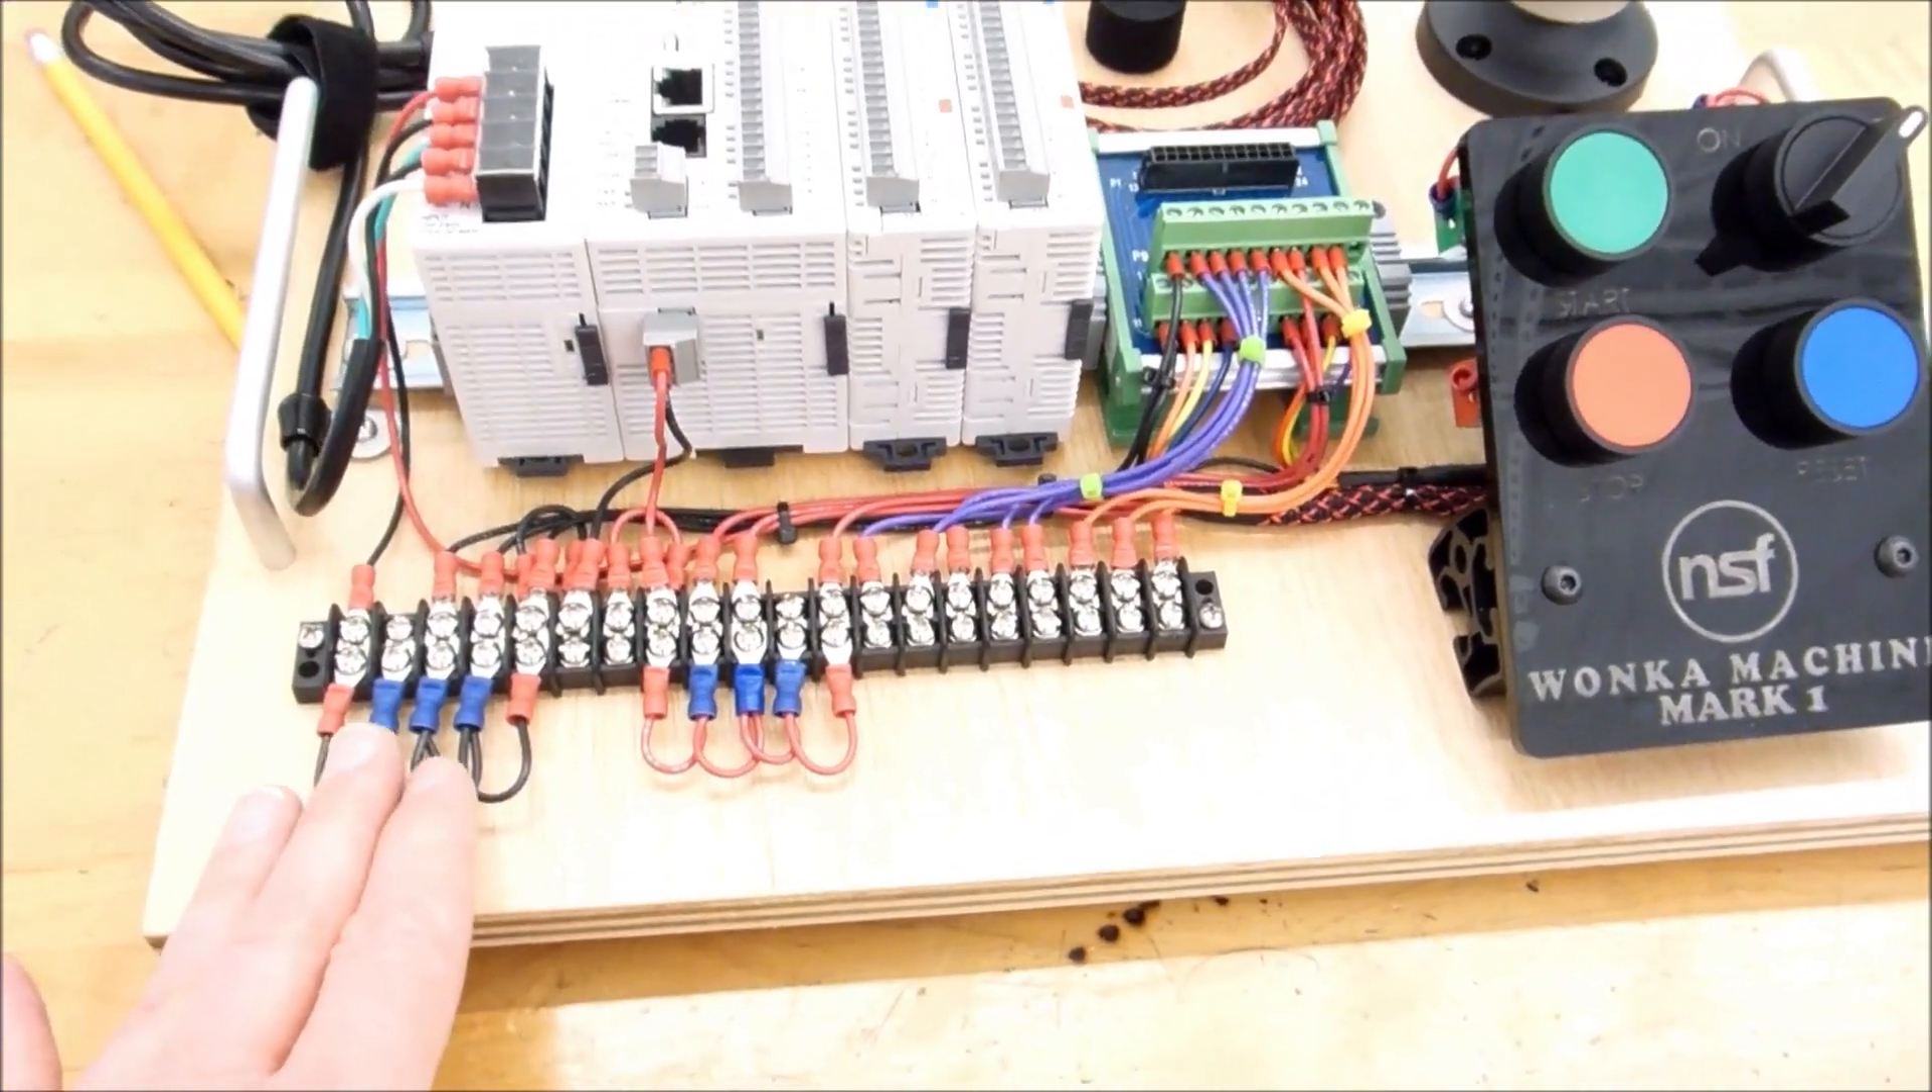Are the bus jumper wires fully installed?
Yes.